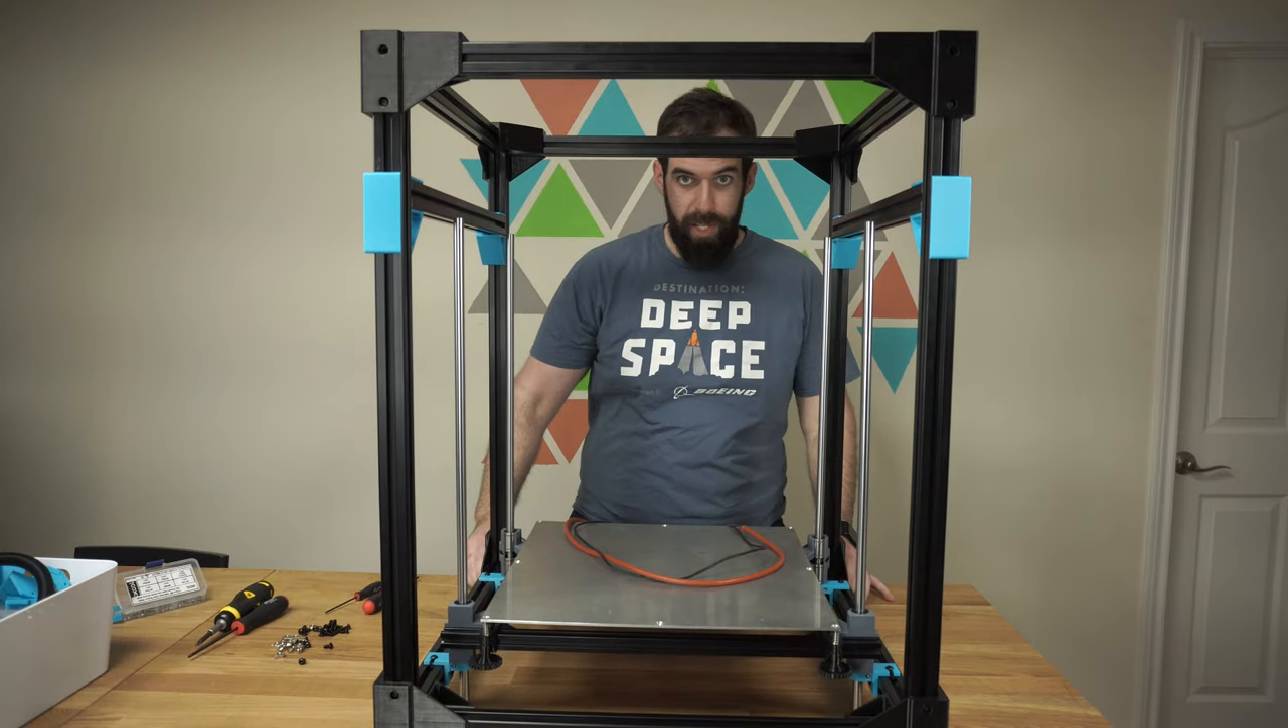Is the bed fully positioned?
Yes.